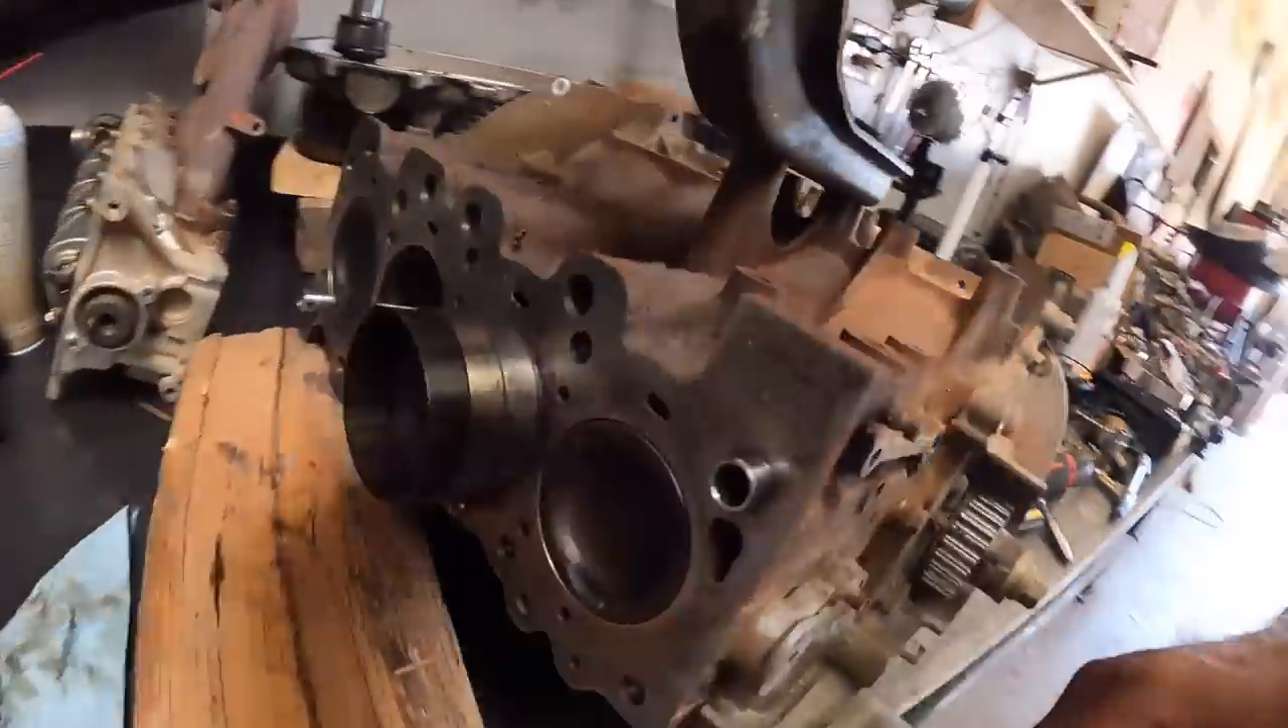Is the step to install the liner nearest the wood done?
No.